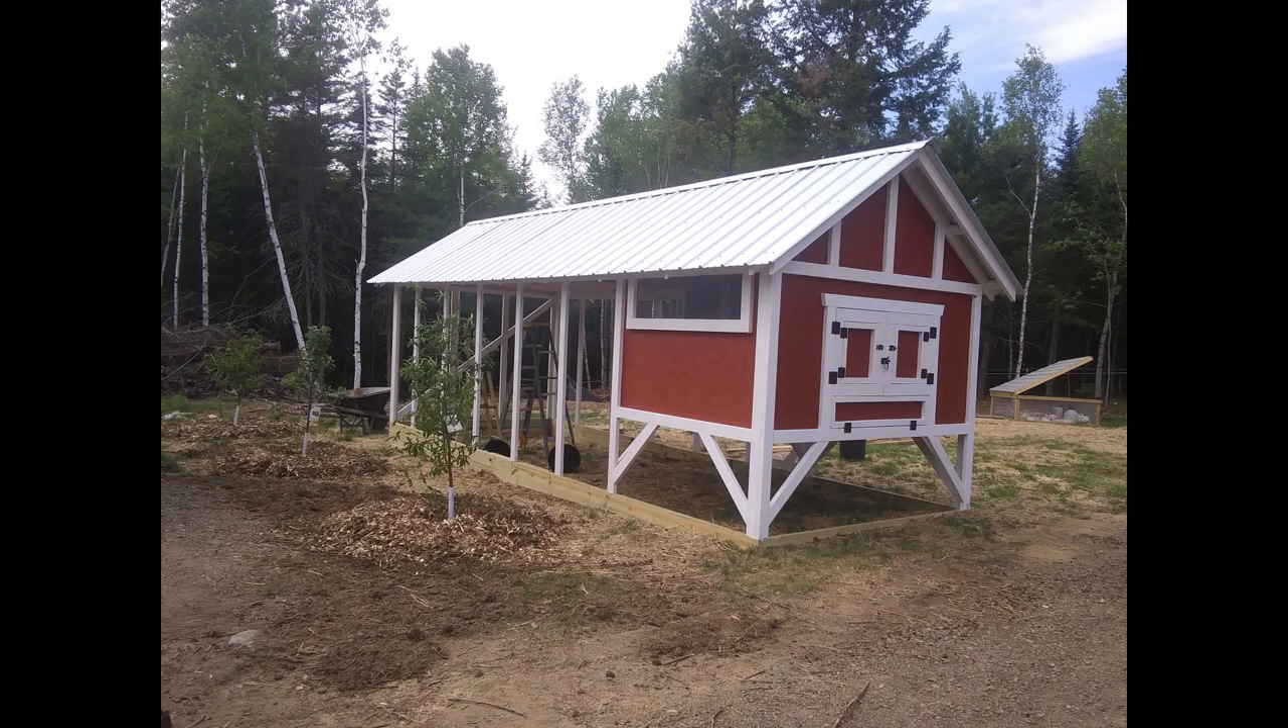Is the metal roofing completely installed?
Yes.